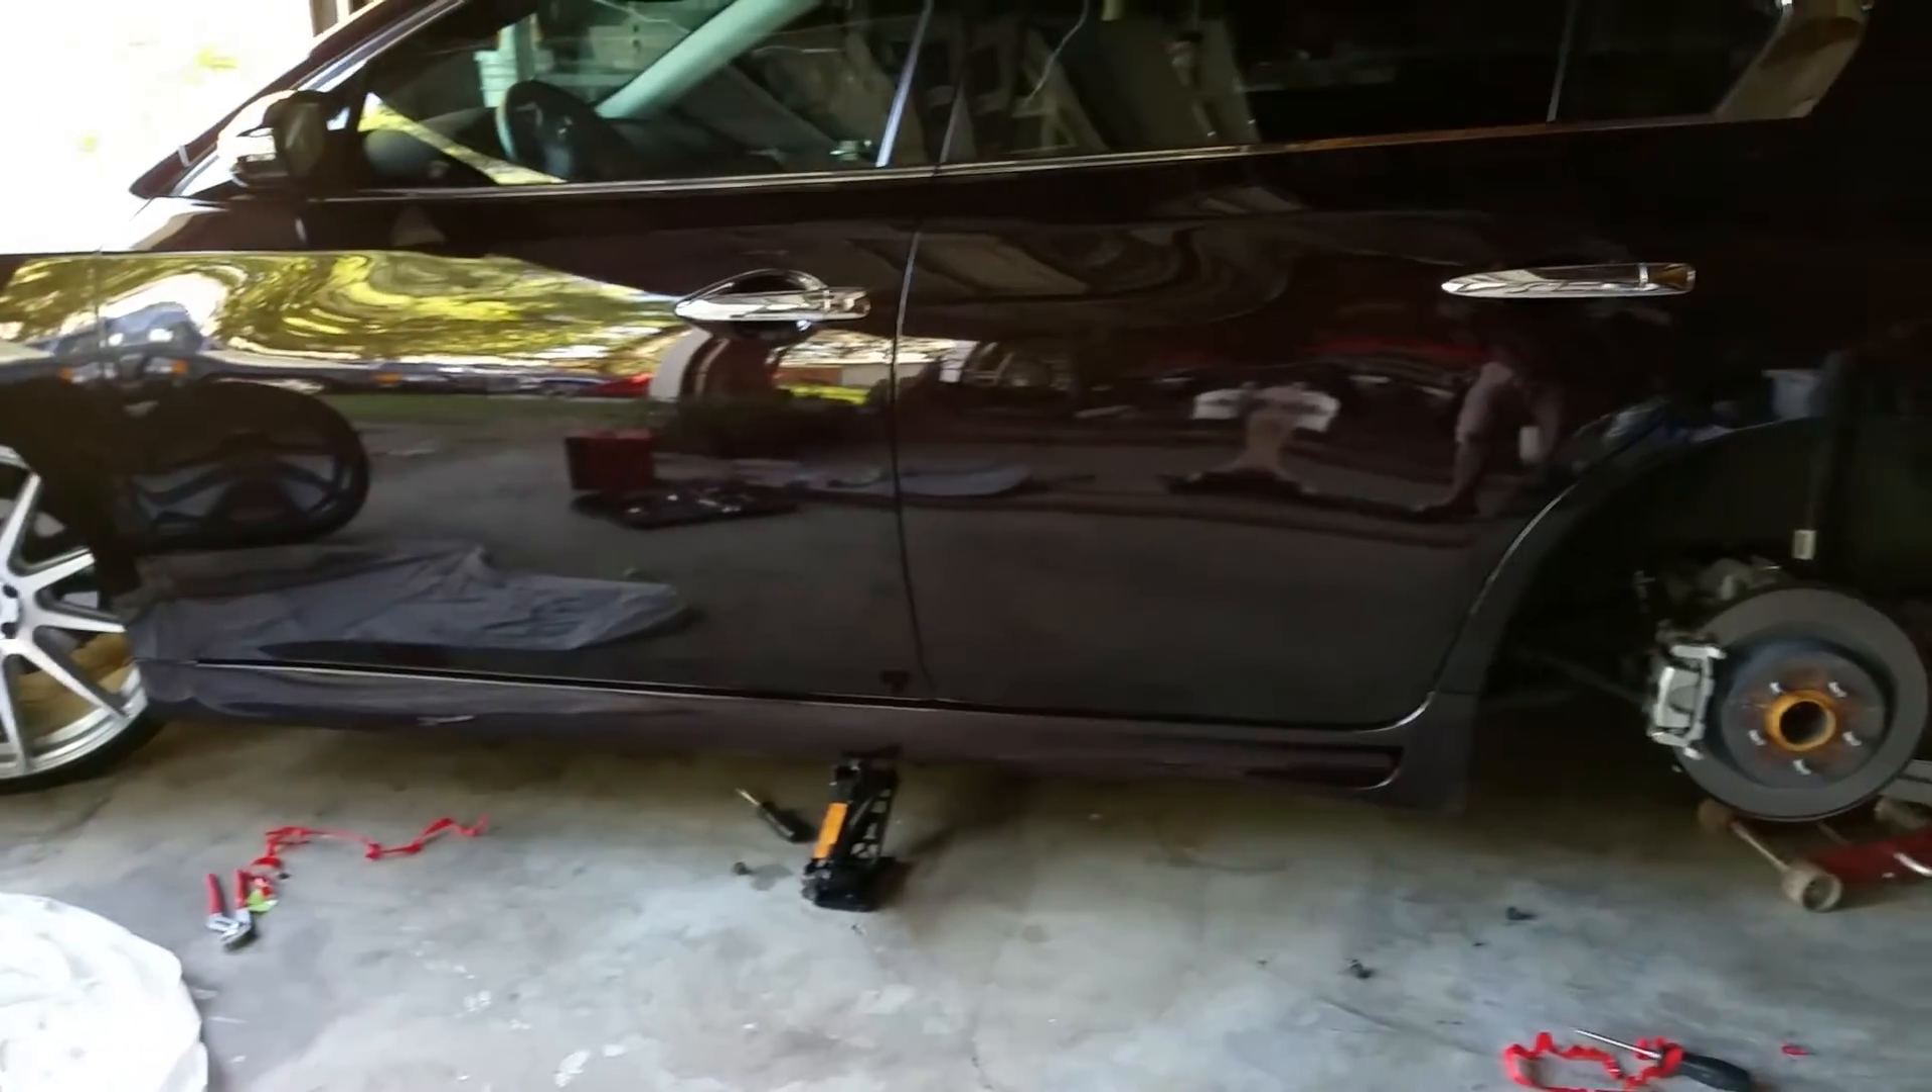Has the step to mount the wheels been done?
No.